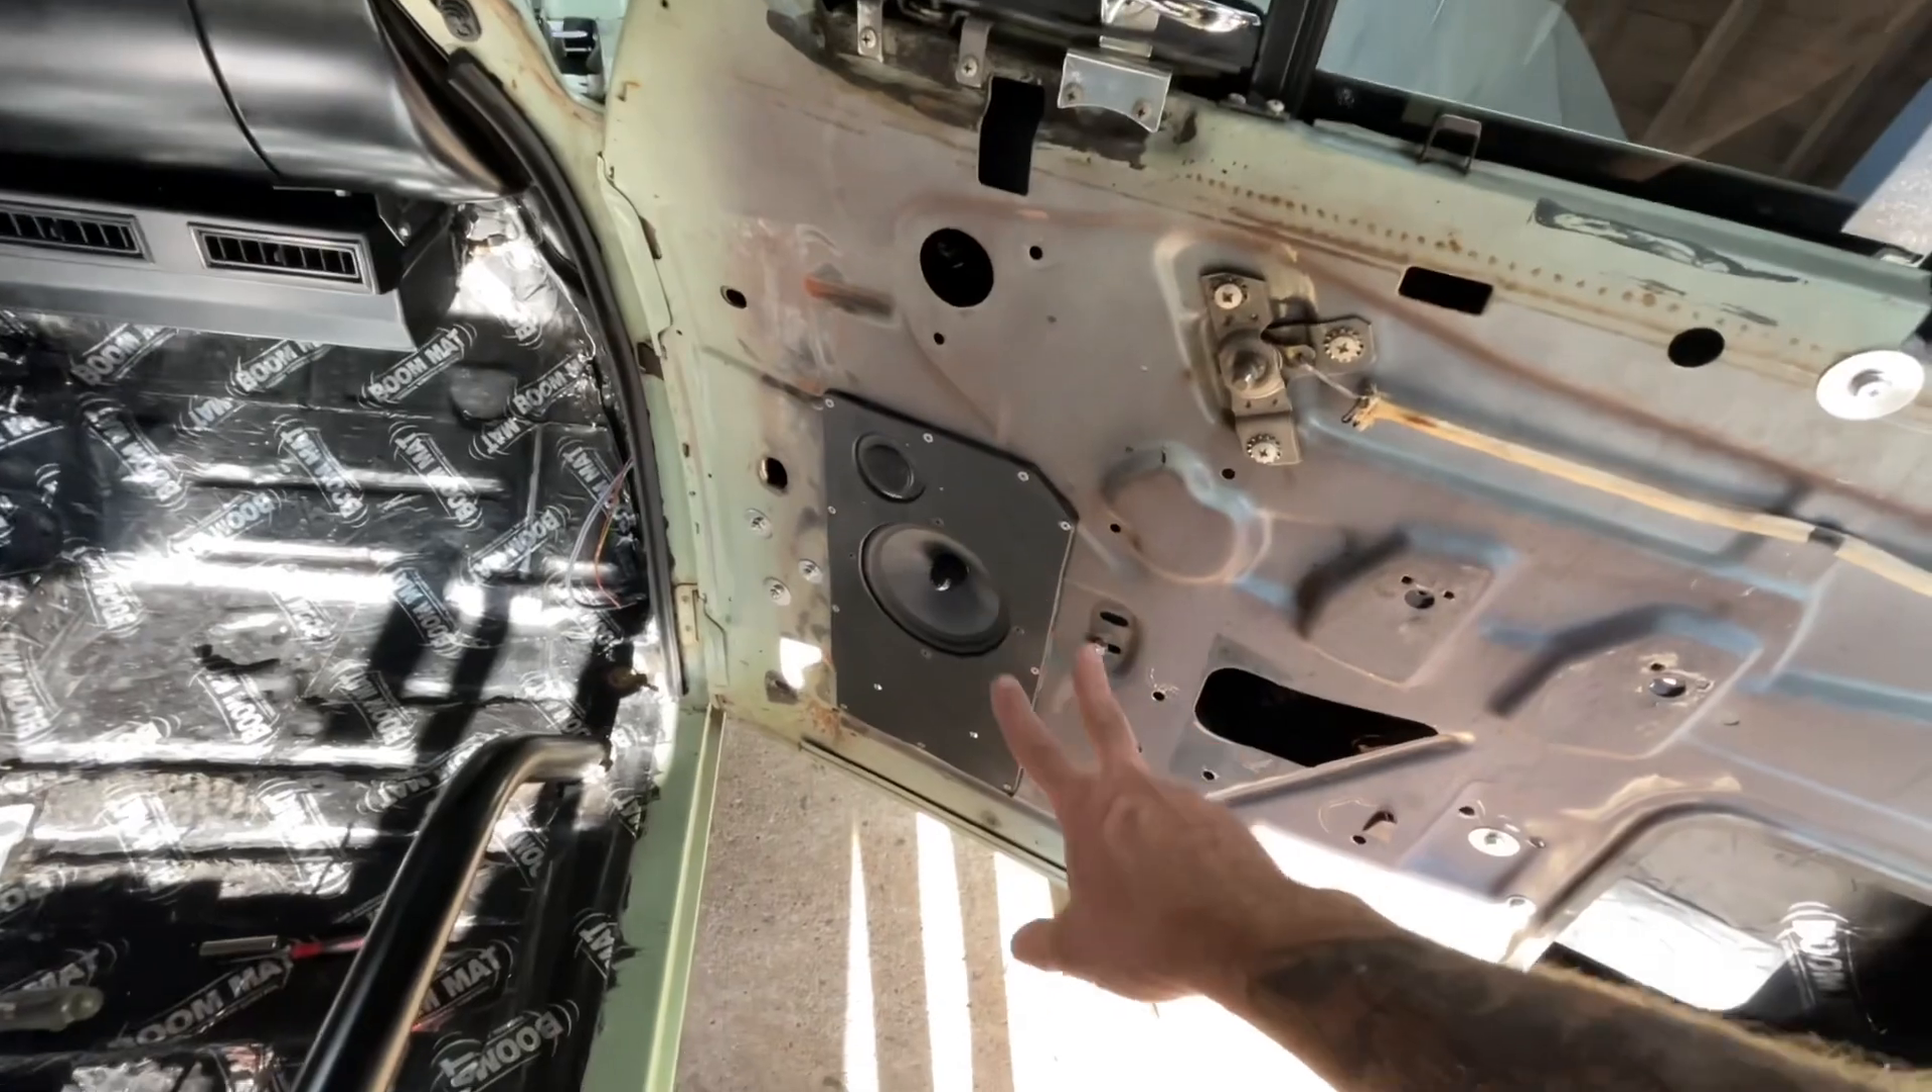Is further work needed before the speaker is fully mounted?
No.